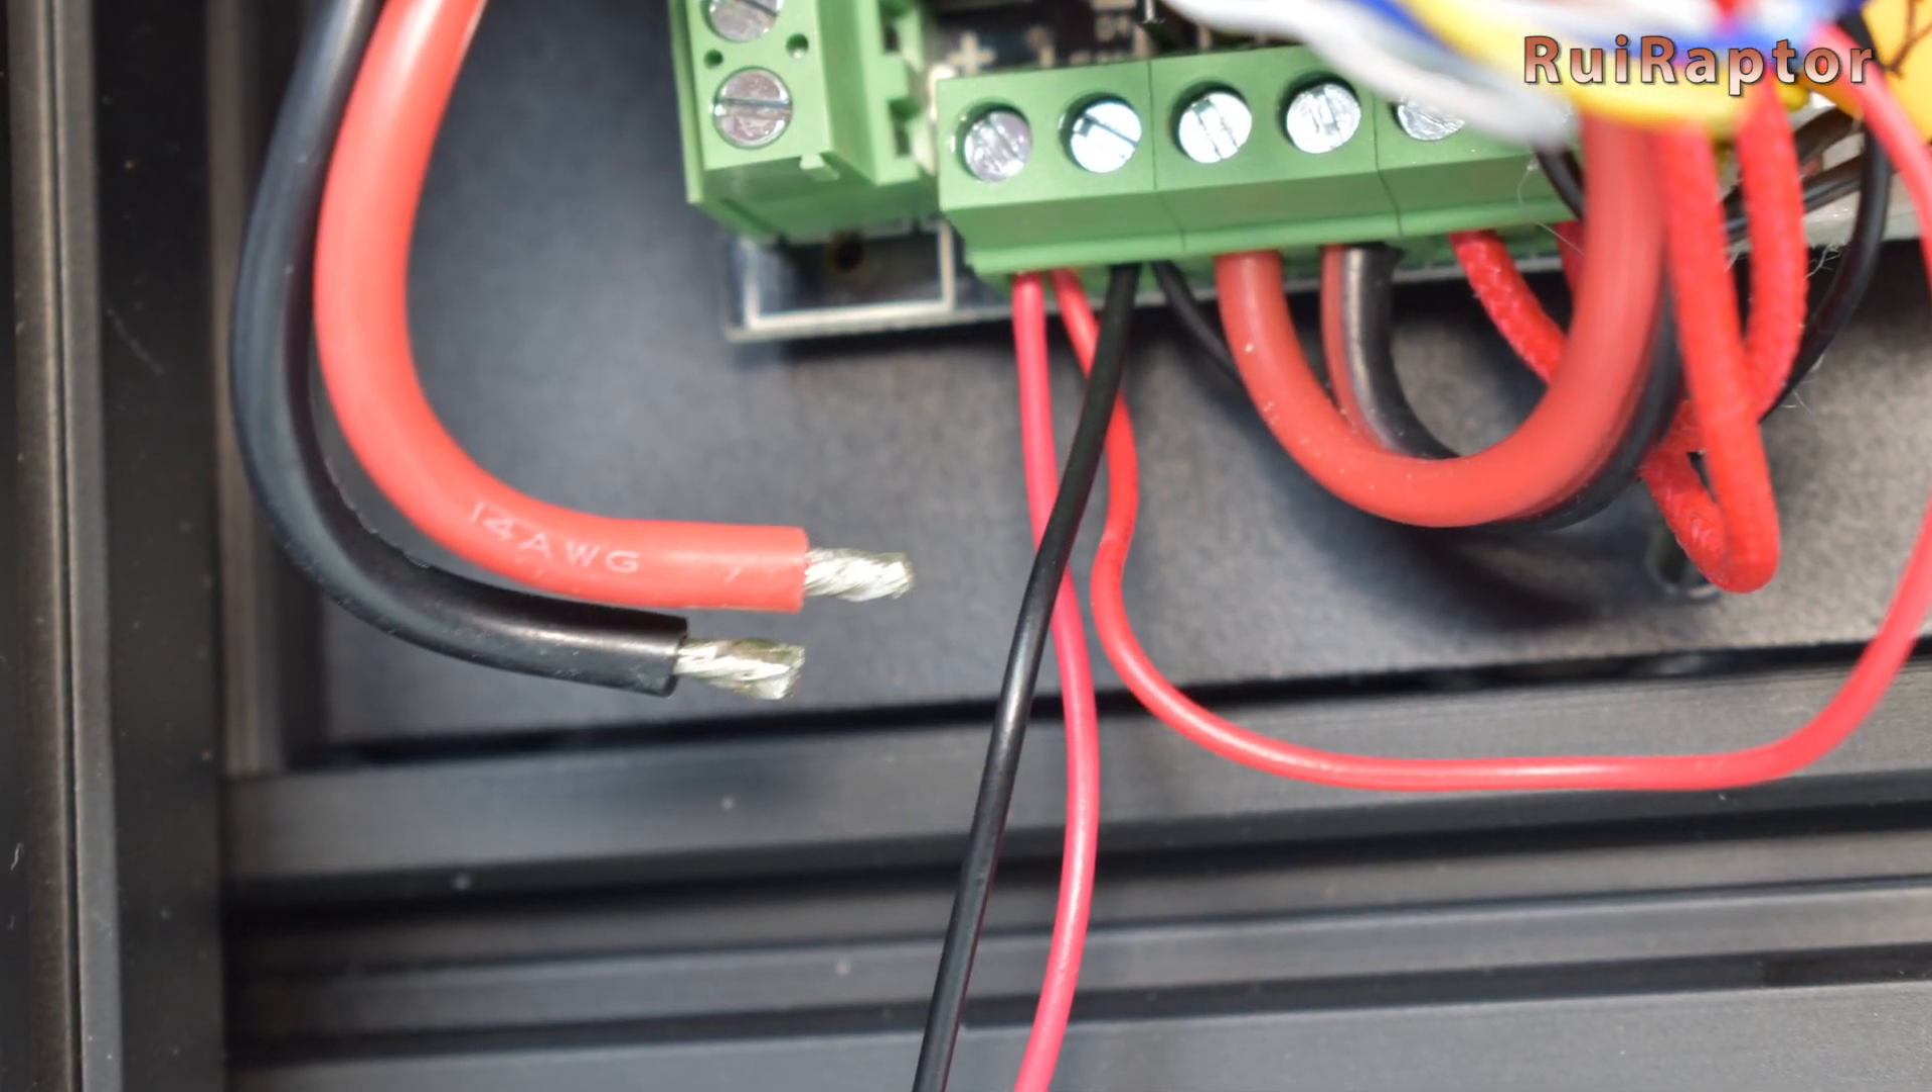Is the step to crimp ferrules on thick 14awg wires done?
No.